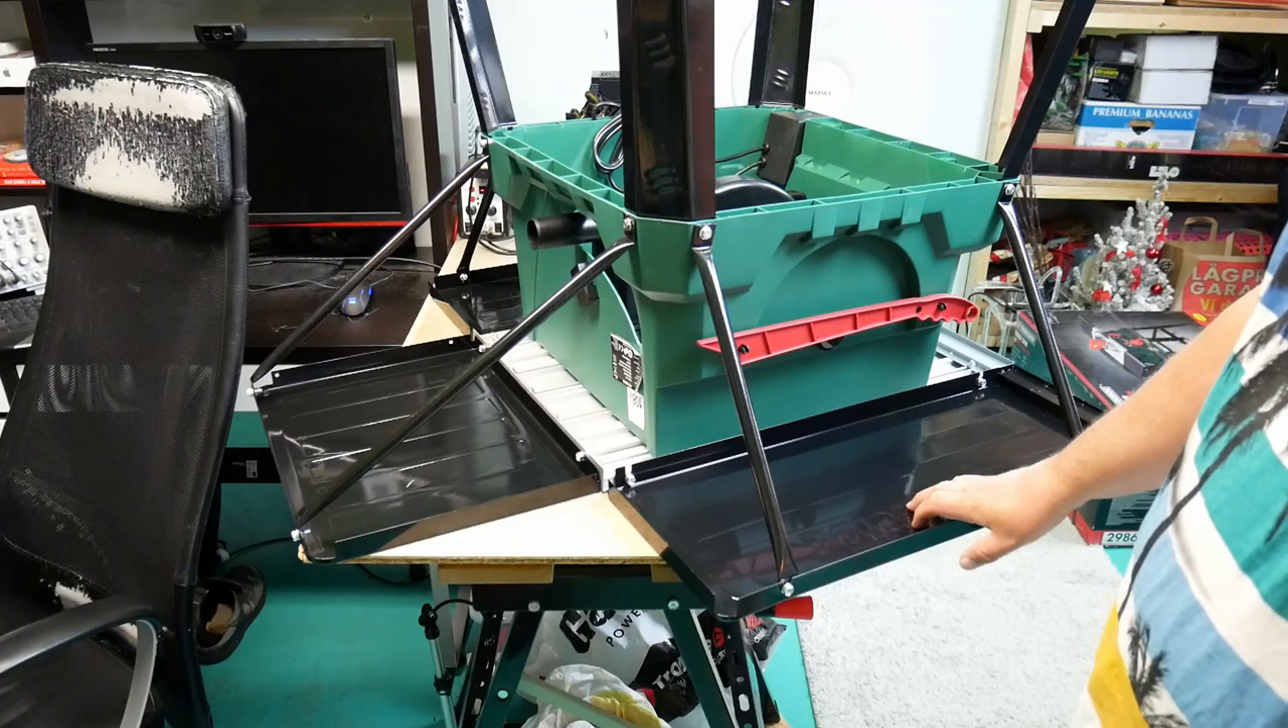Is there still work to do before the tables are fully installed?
No.